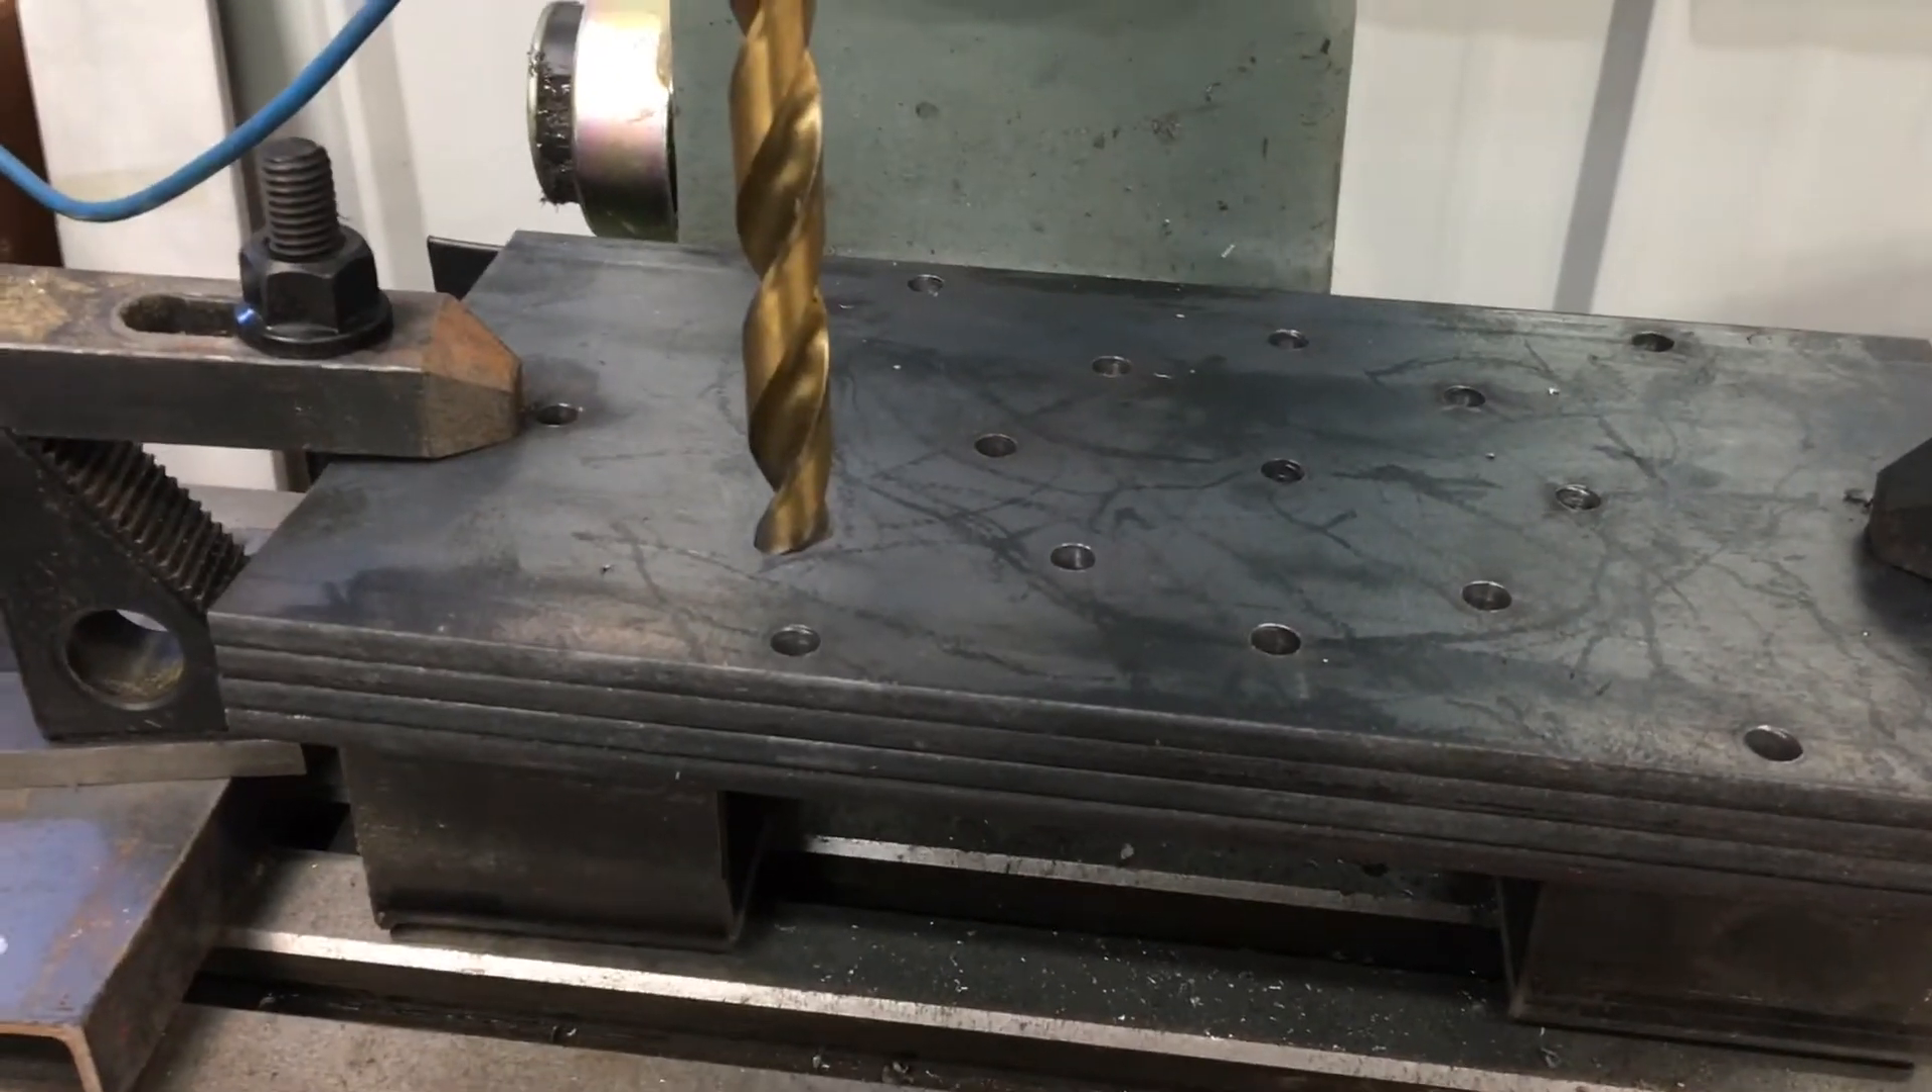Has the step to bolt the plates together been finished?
No.